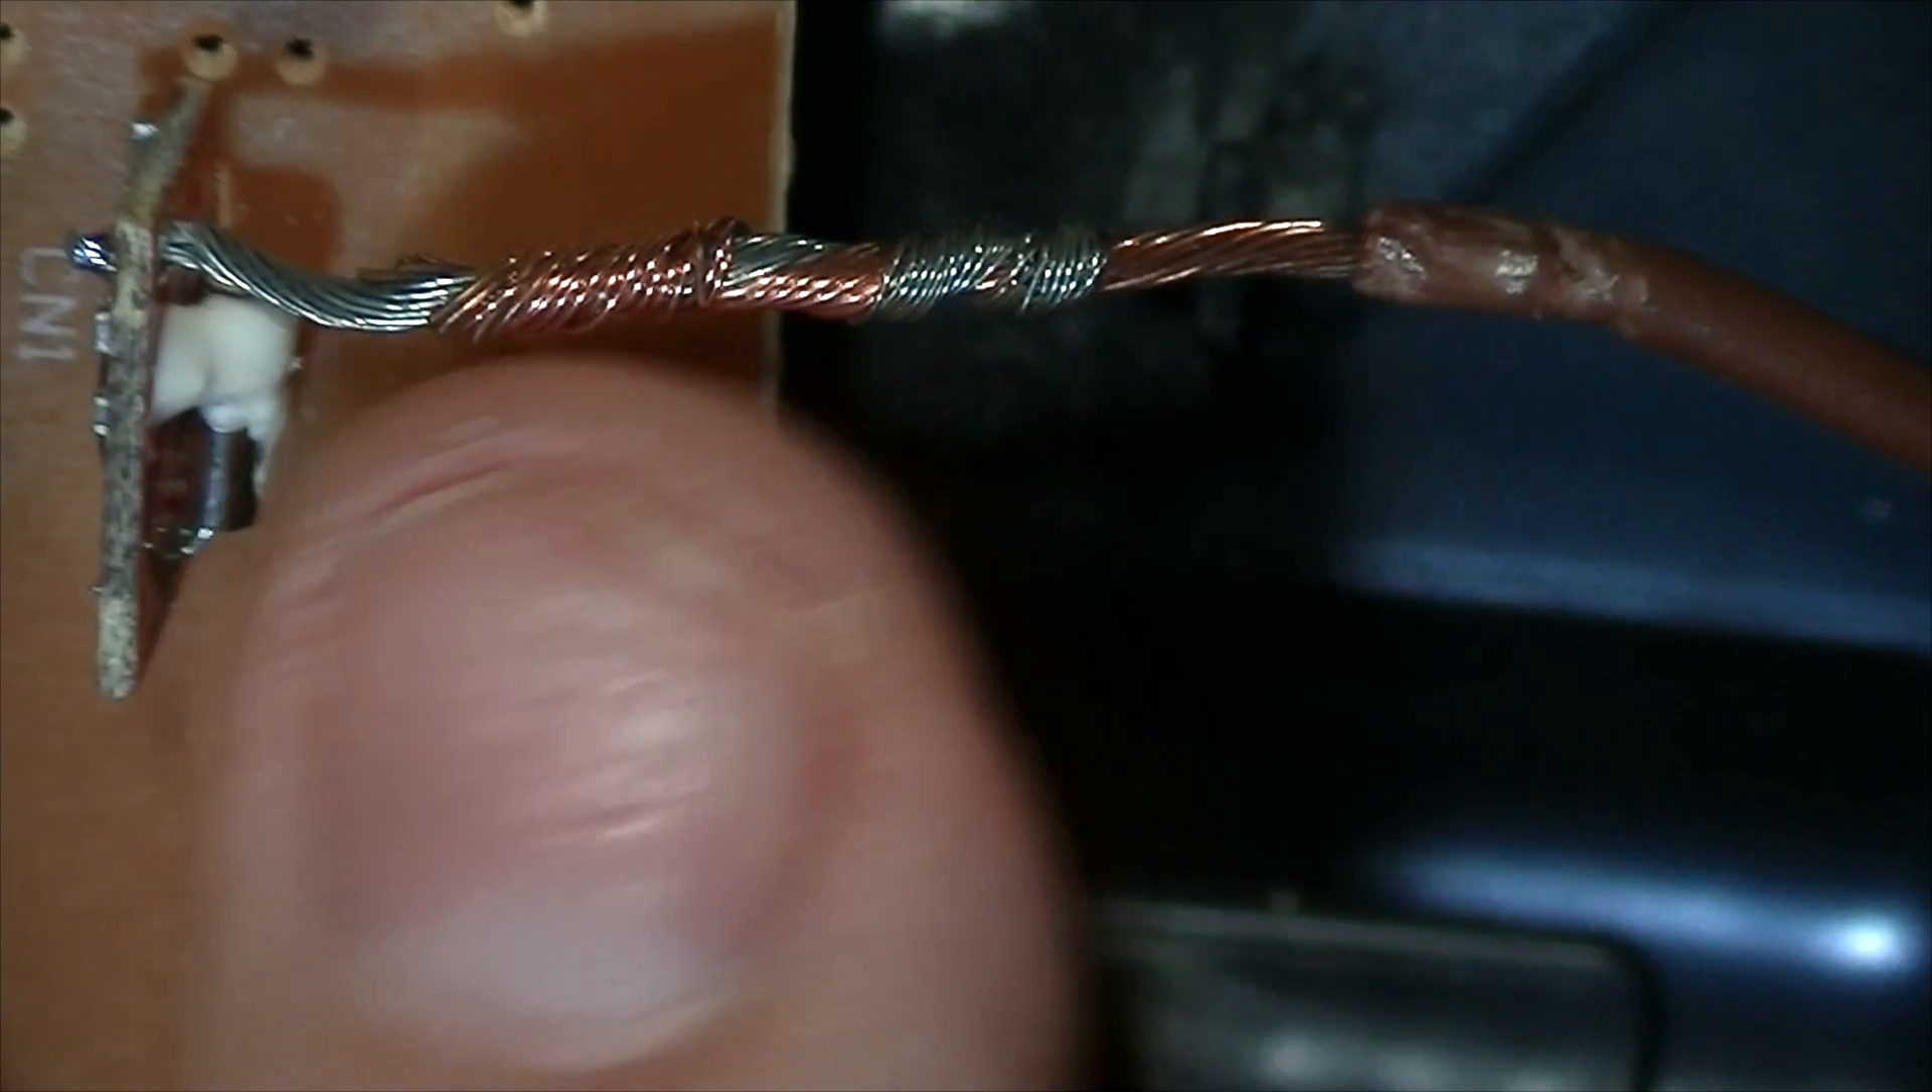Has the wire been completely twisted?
Yes.